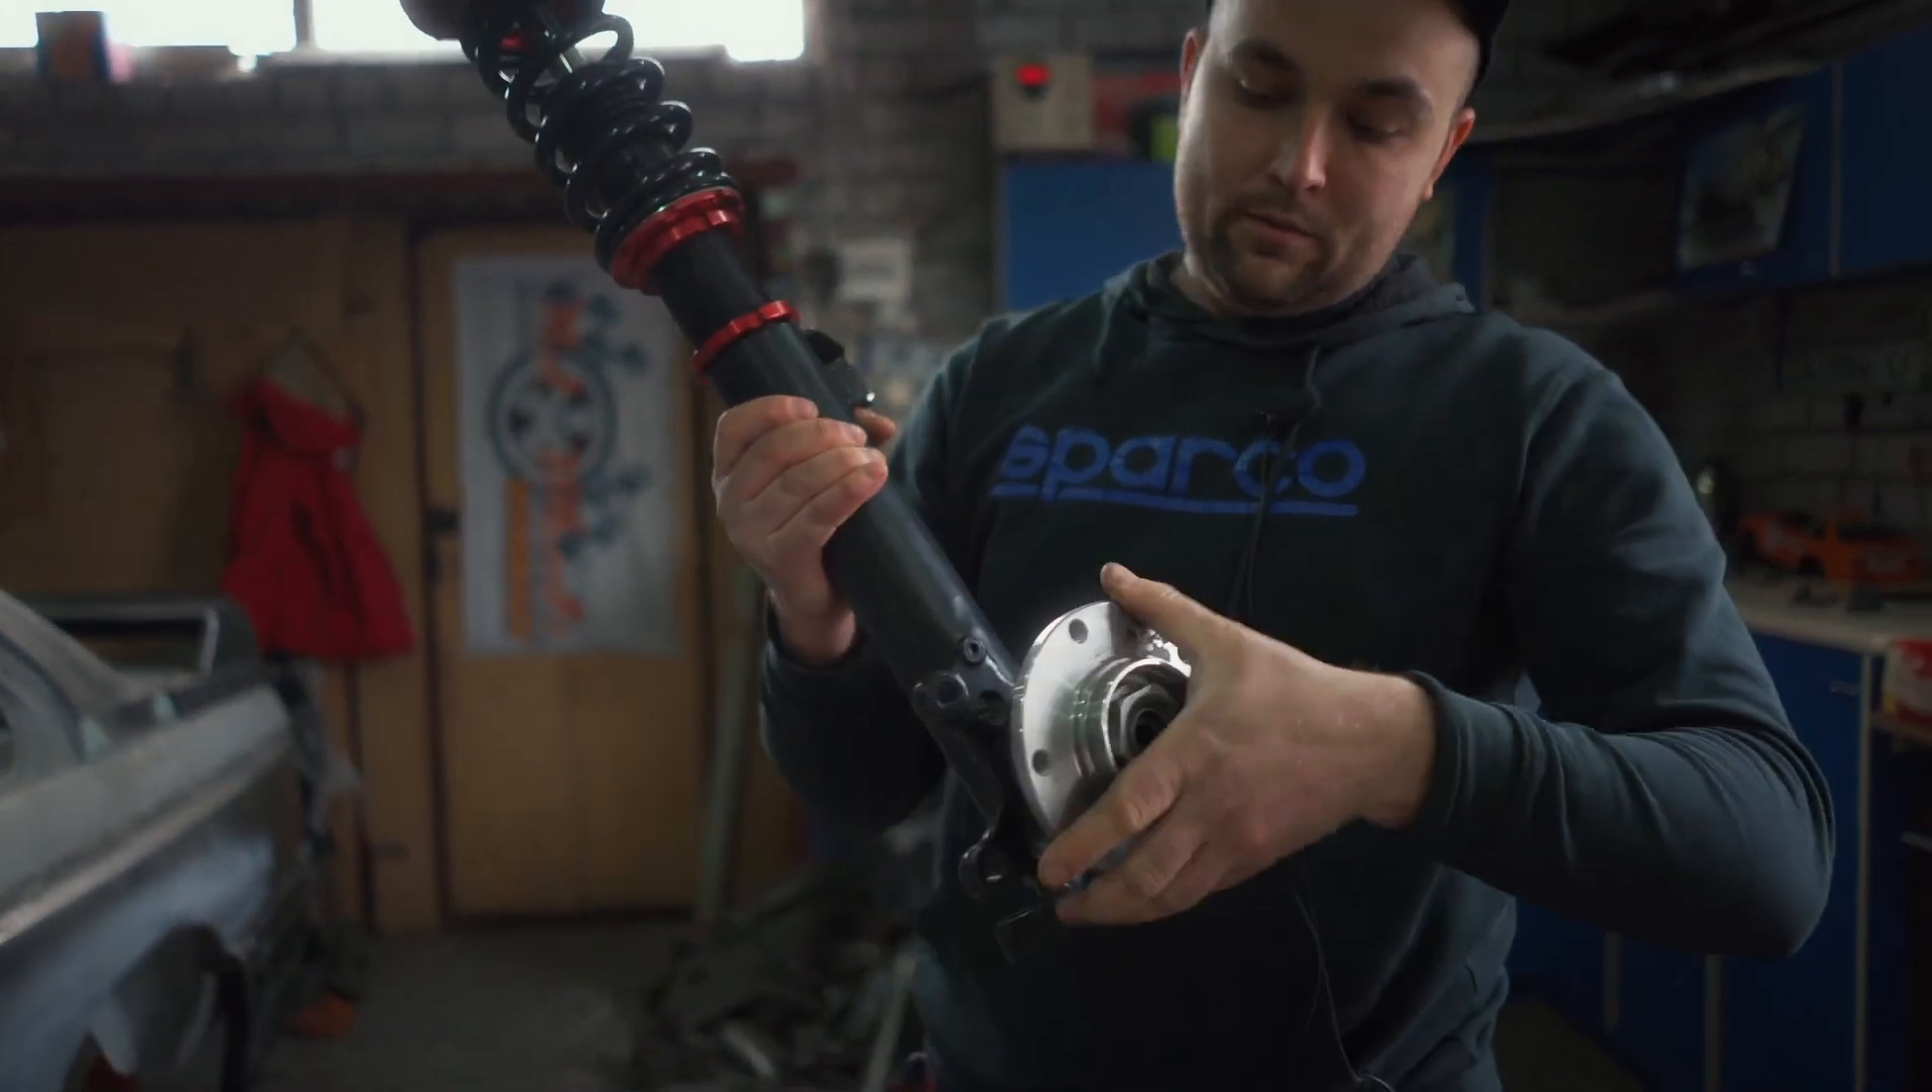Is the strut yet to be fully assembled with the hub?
No.